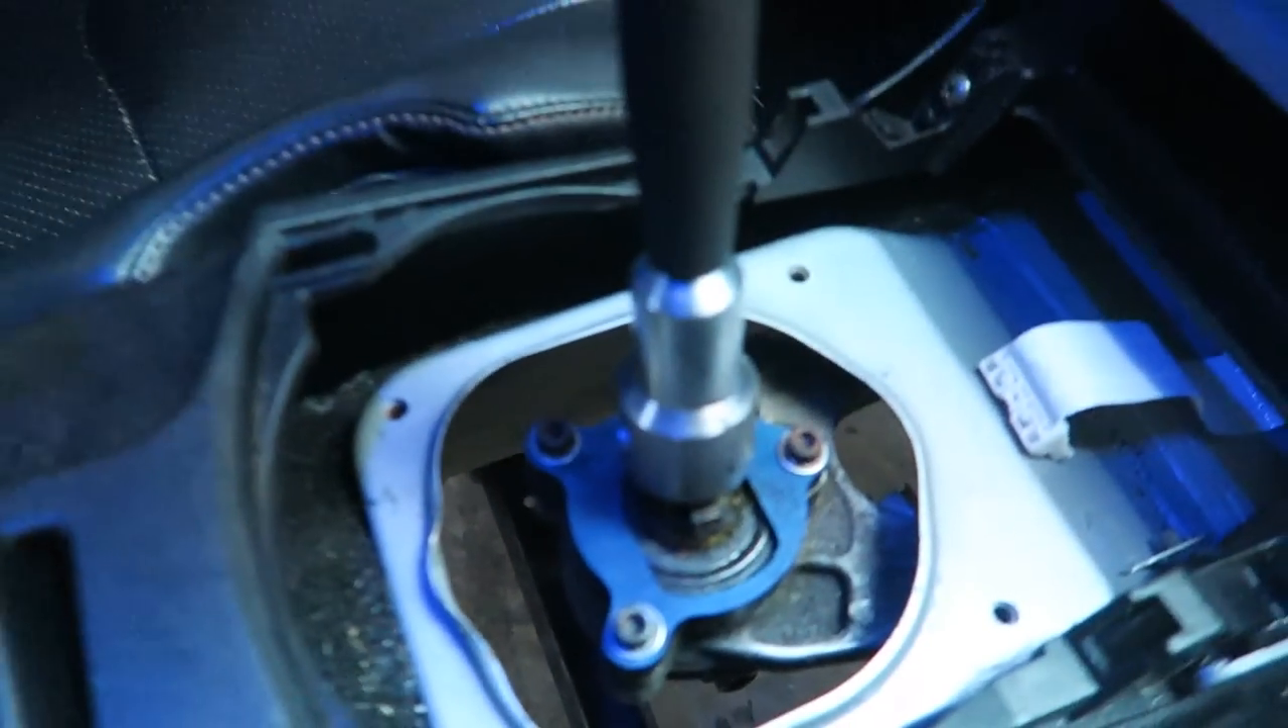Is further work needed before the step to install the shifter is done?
No.